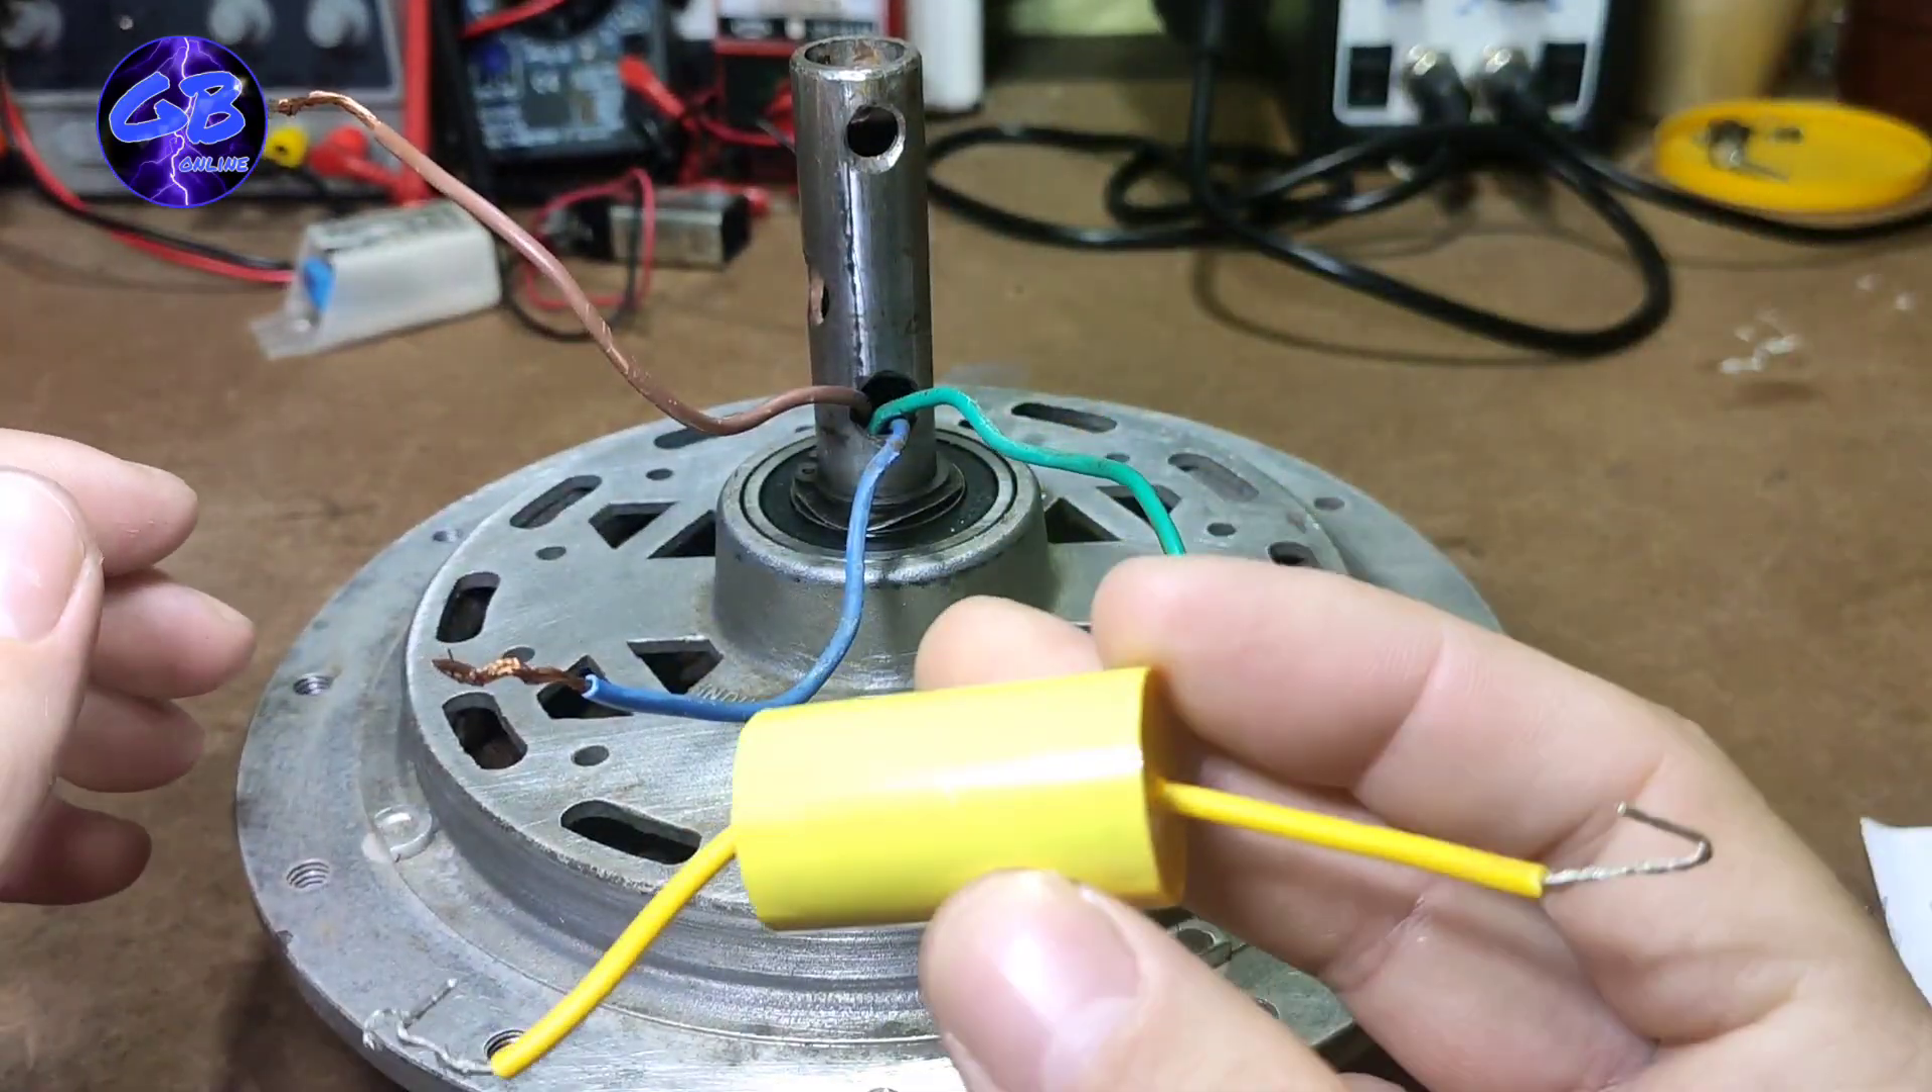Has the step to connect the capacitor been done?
No.